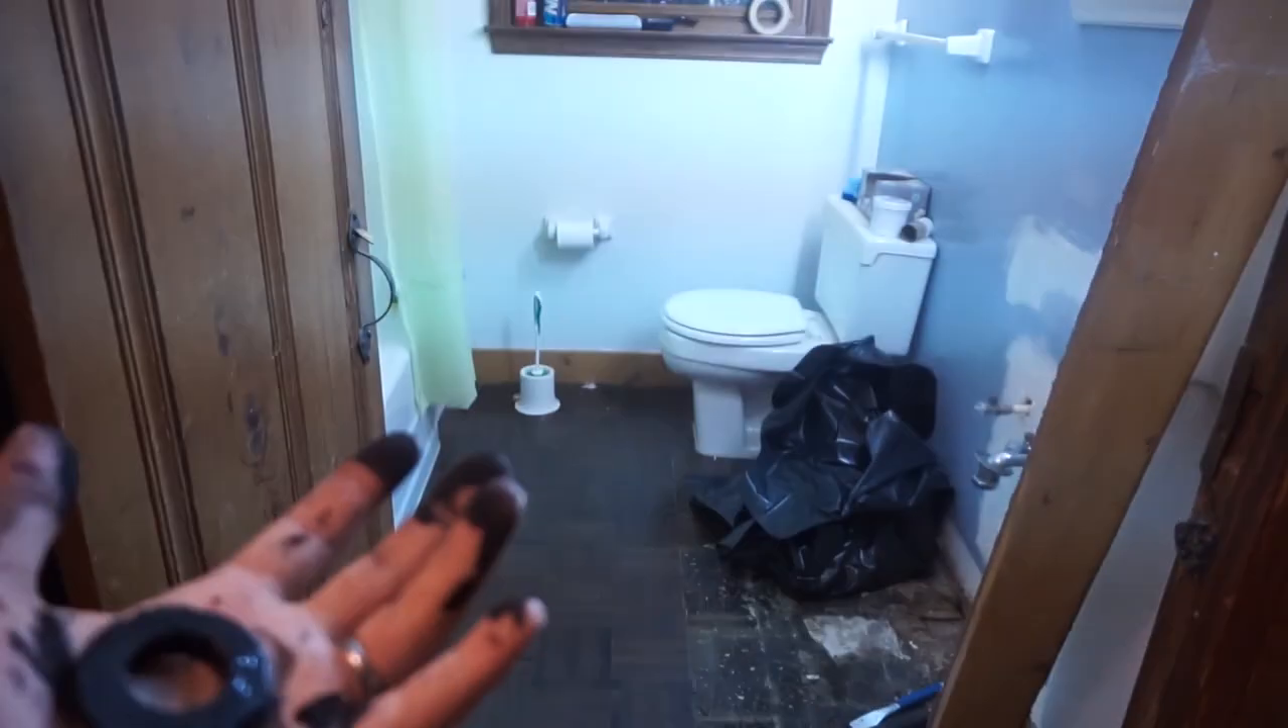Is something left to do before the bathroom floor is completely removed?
Yes.